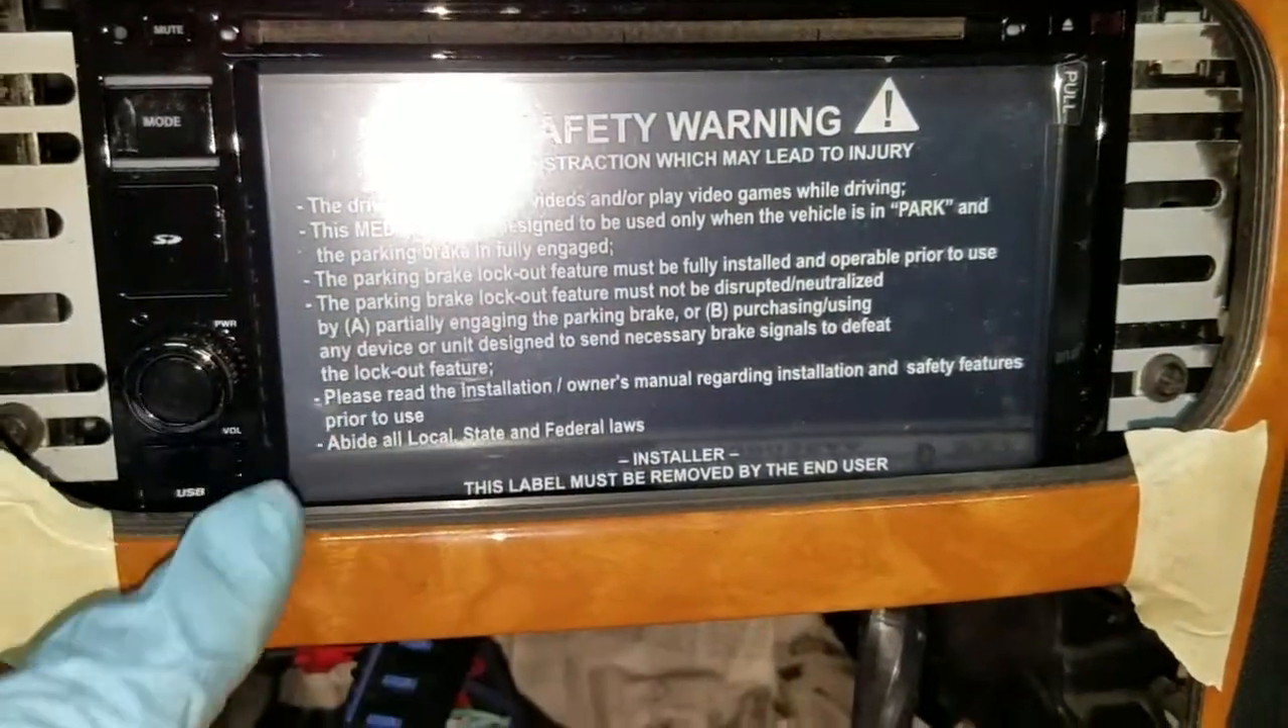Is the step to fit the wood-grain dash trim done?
No.